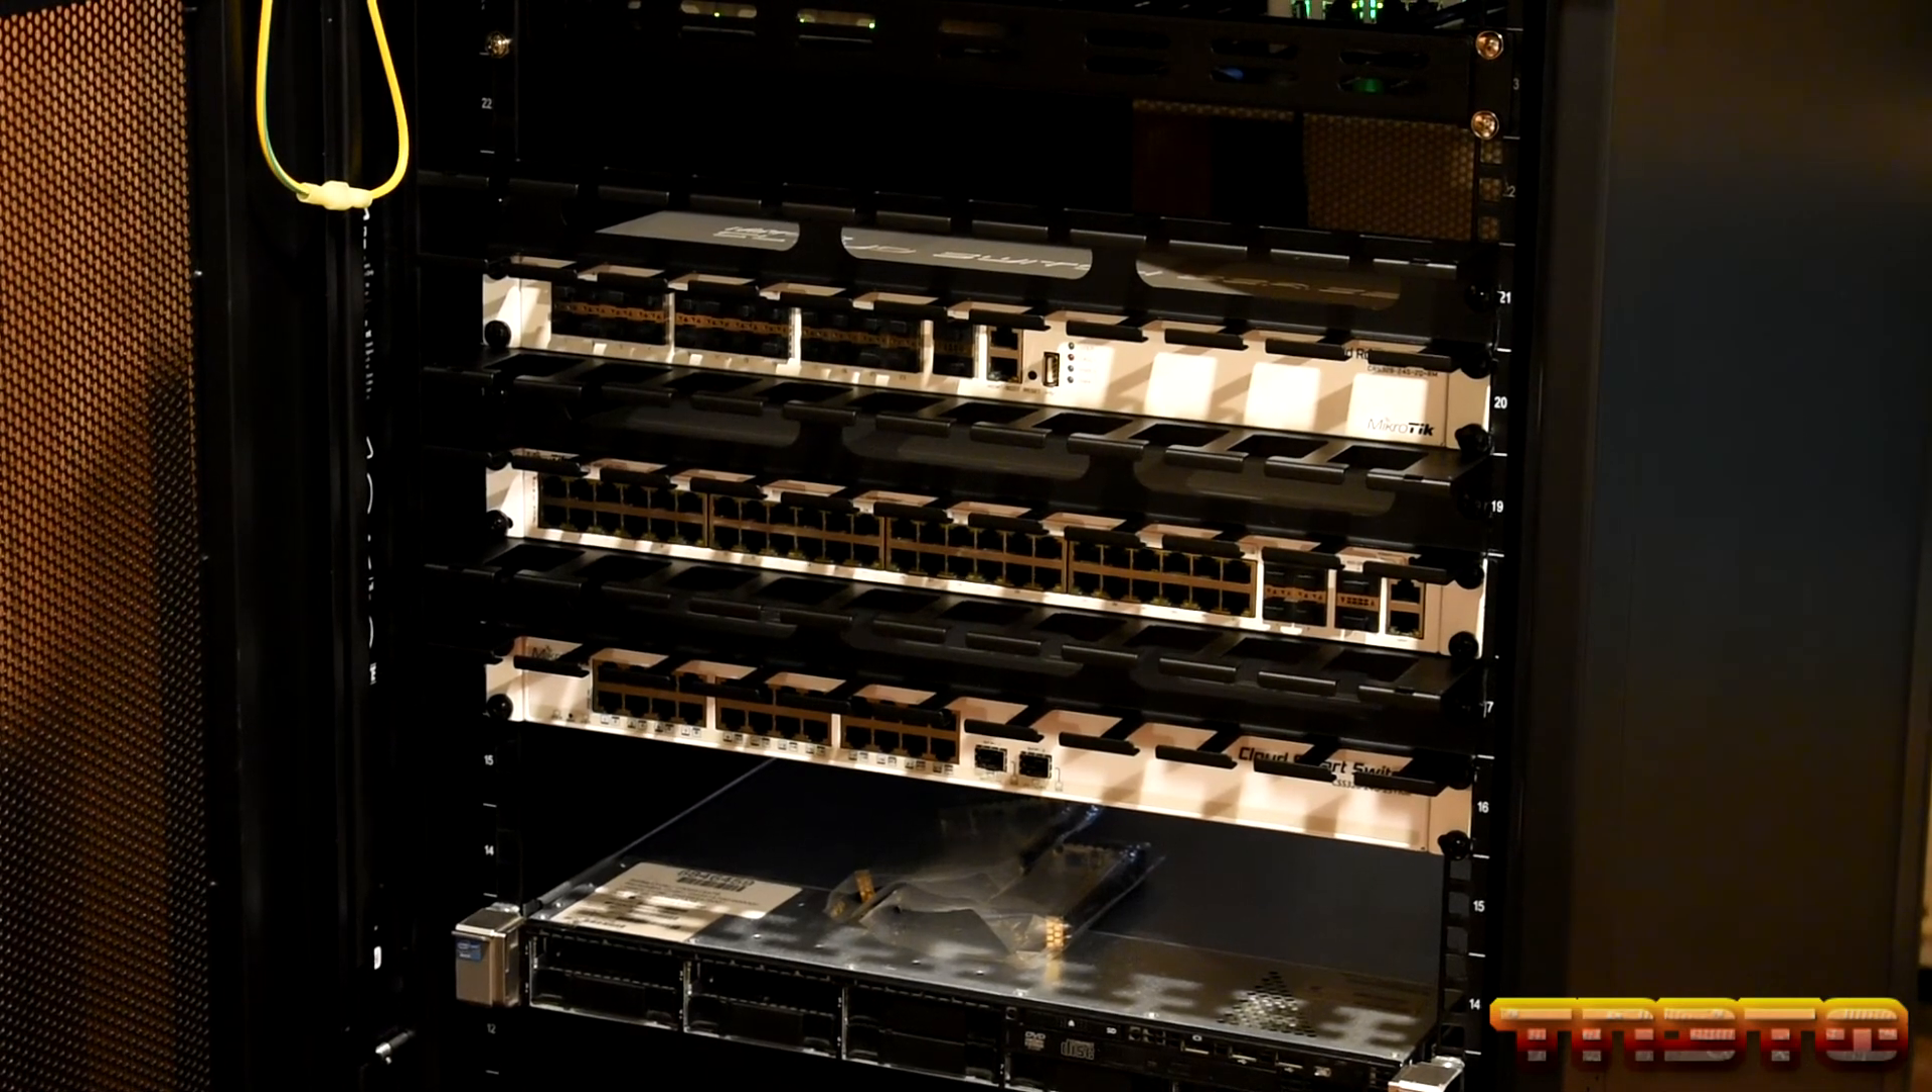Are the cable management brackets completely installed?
Yes.